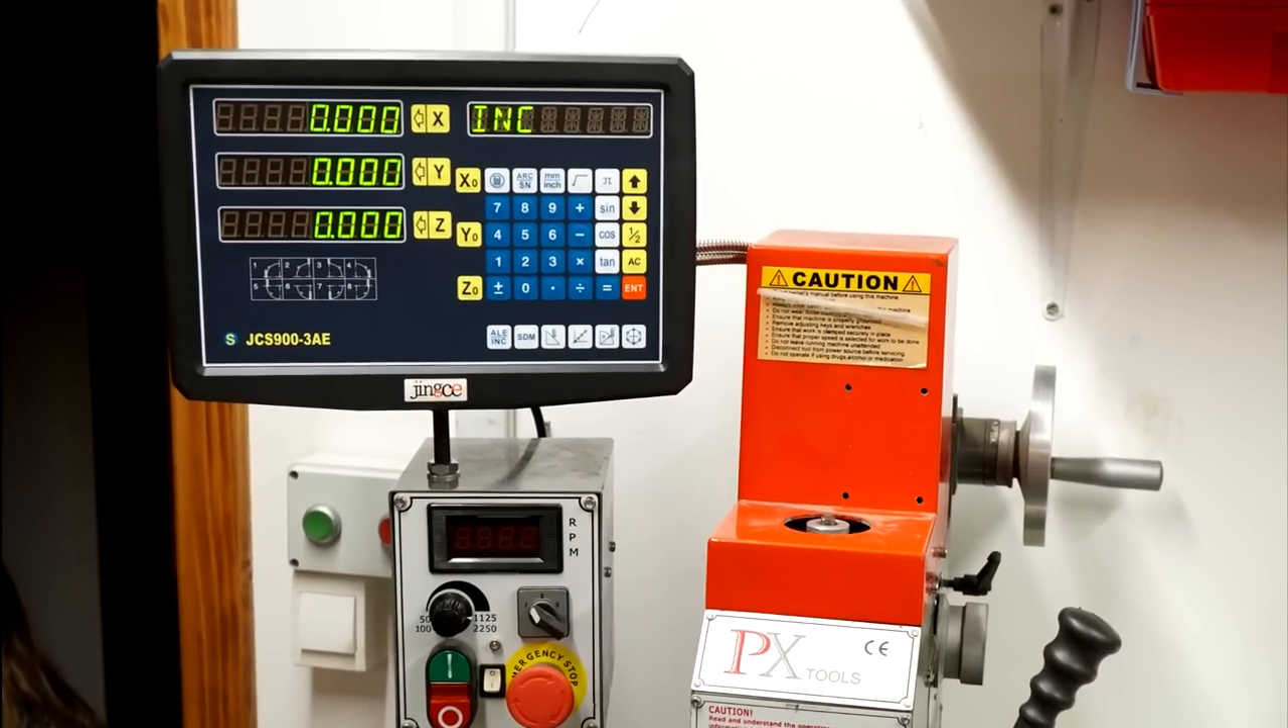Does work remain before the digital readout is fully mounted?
No.